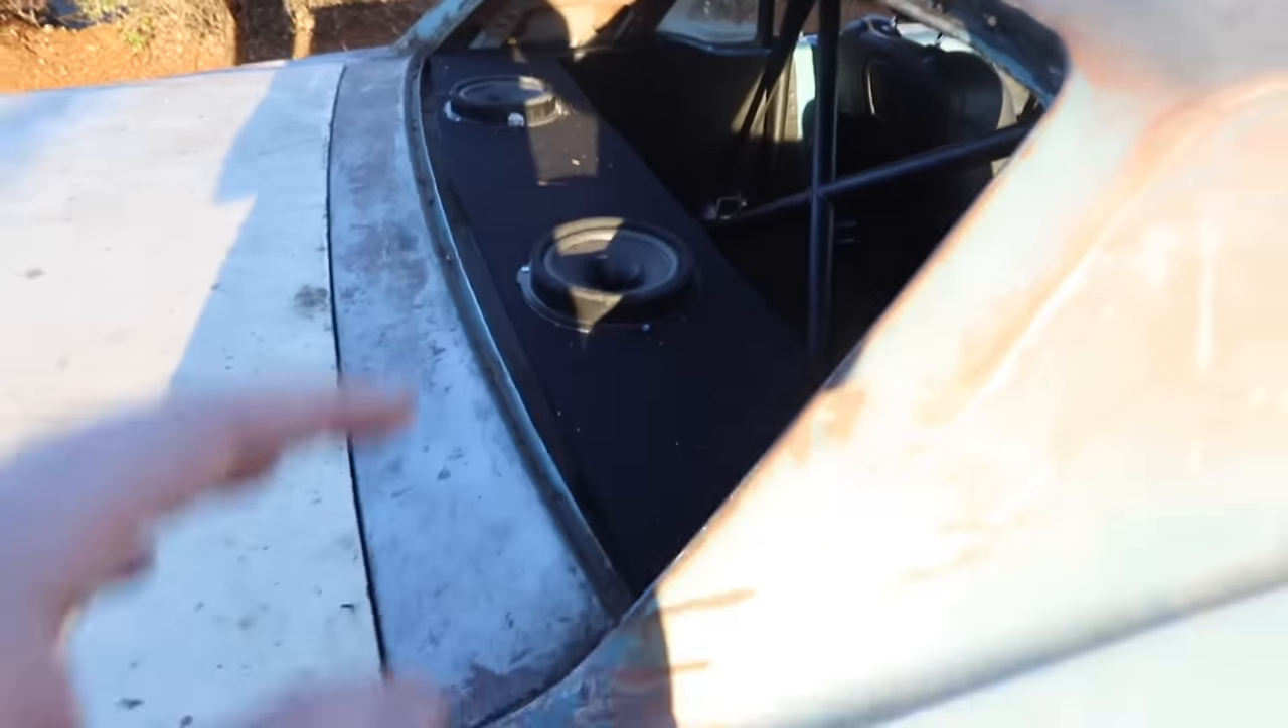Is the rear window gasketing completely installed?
No.